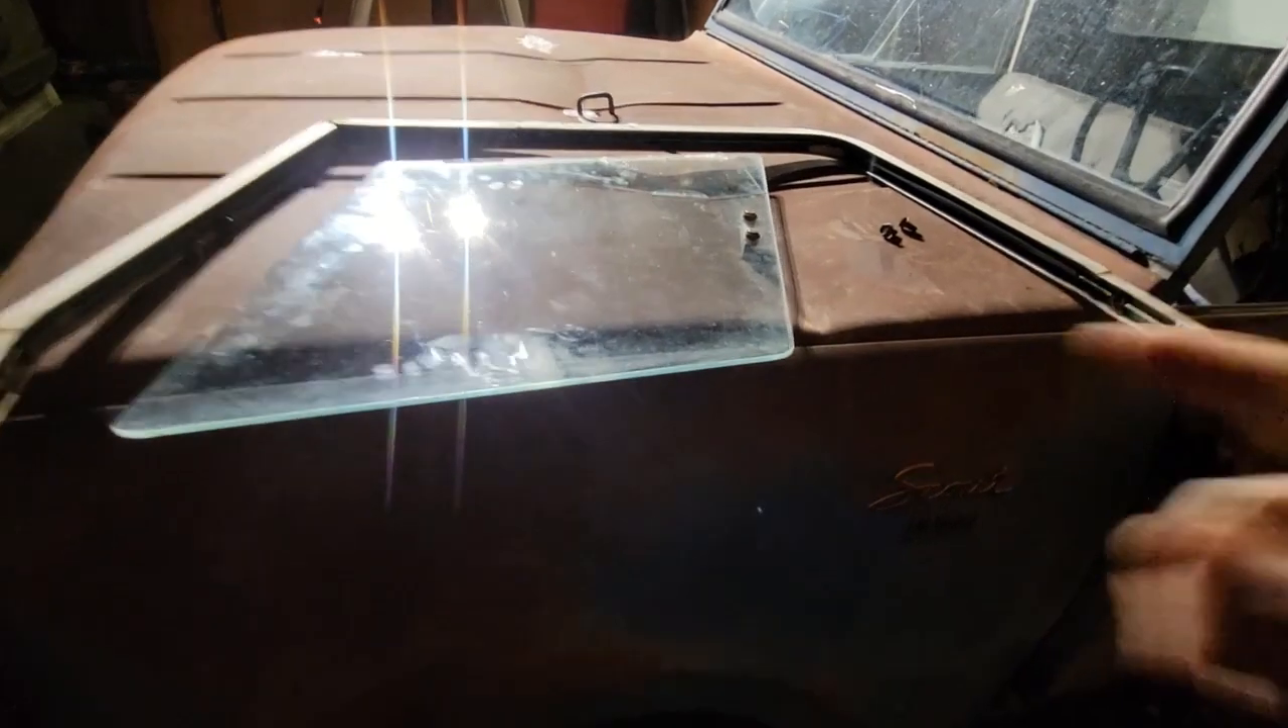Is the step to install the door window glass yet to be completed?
Yes.